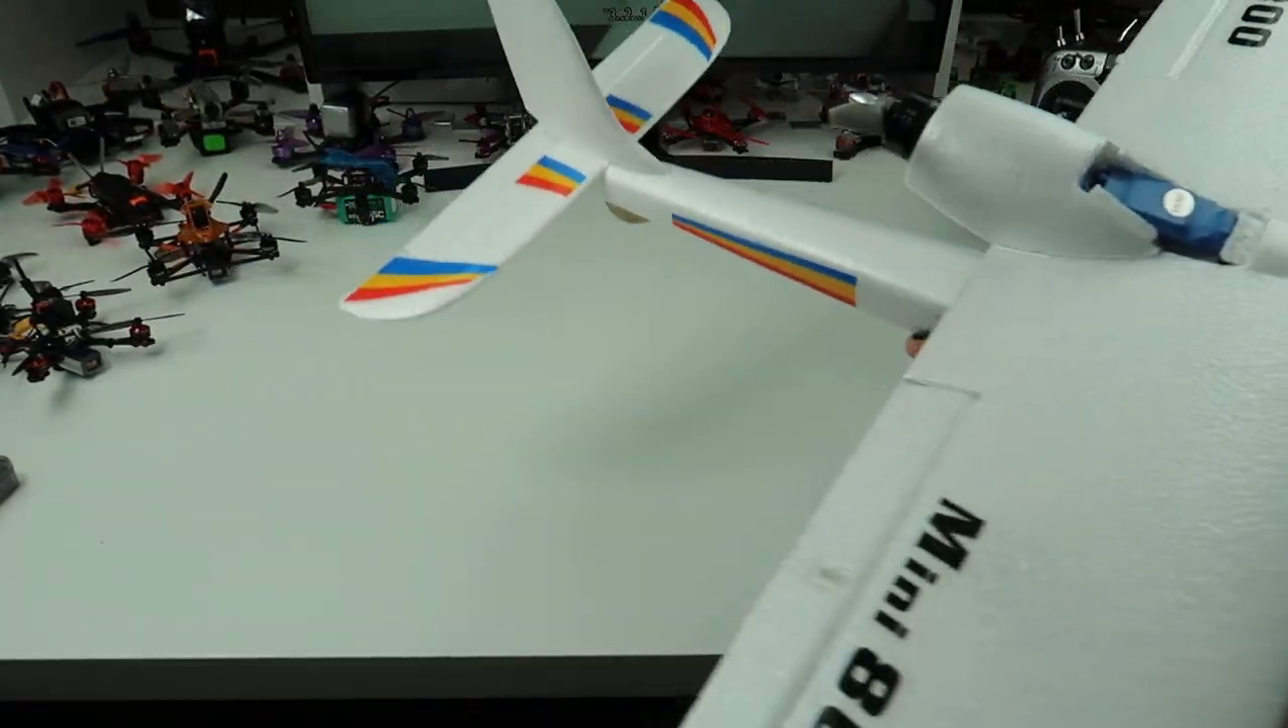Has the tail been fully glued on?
Yes.